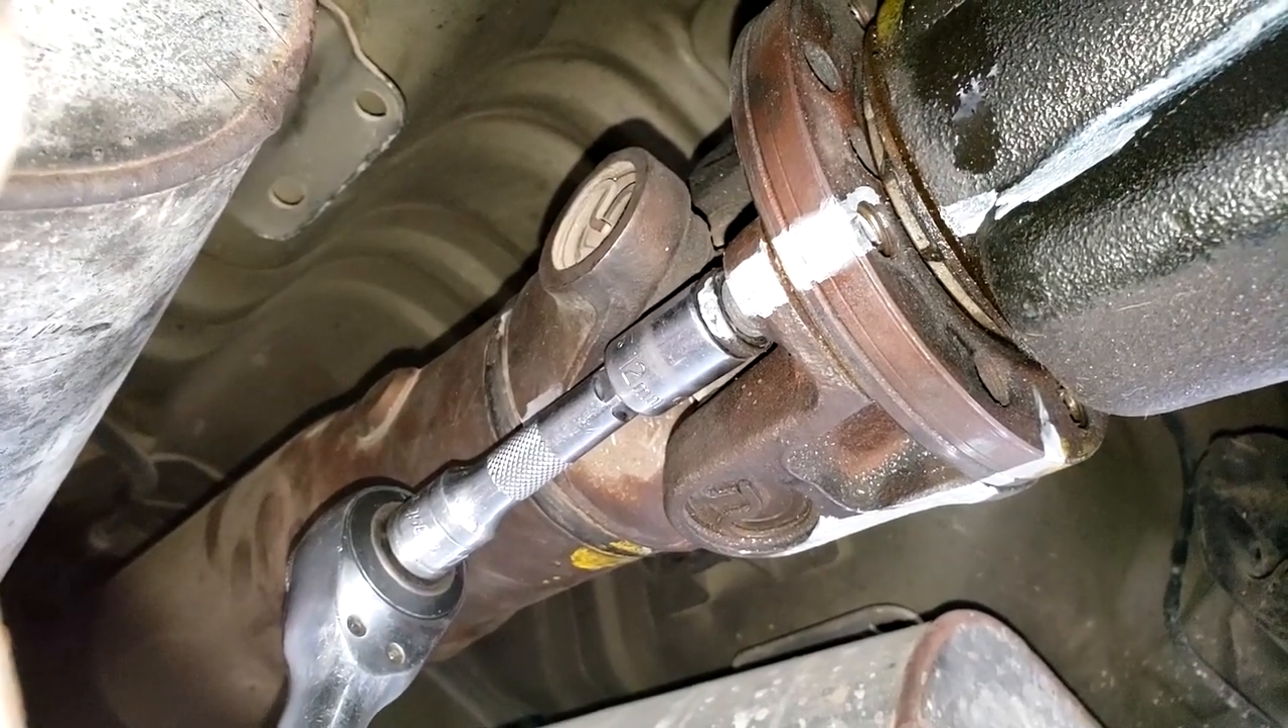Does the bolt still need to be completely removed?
Yes.